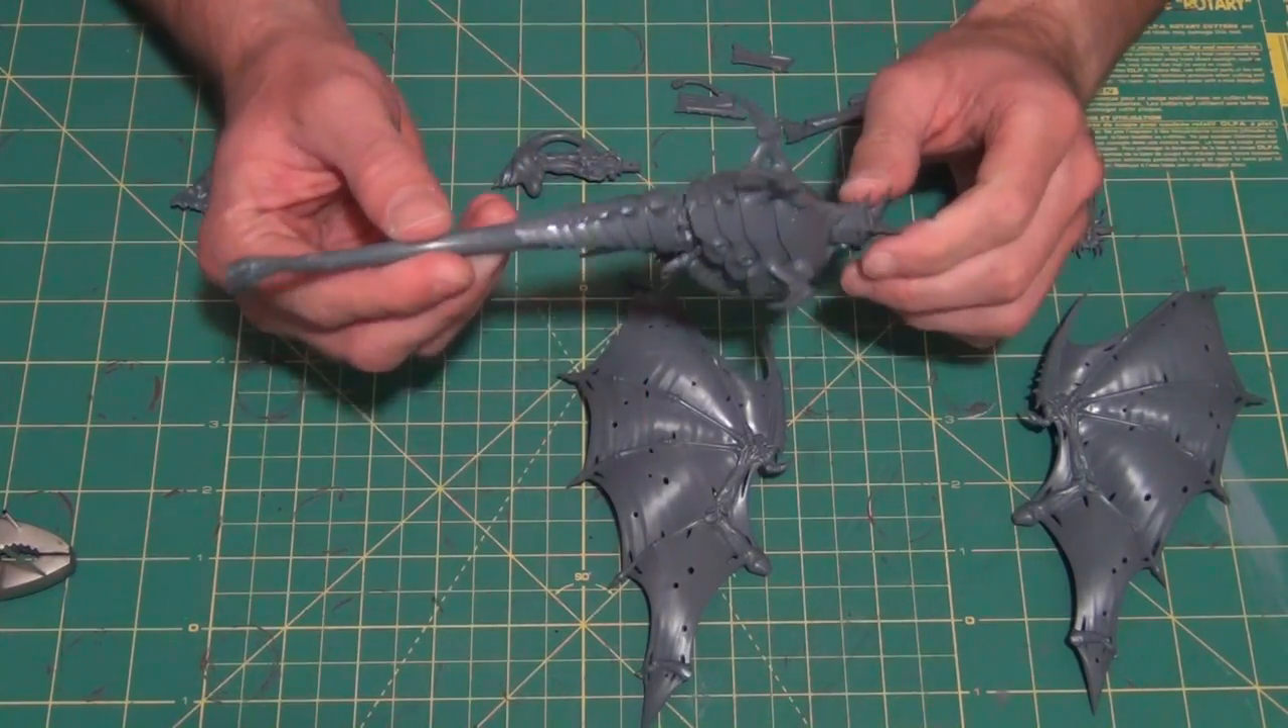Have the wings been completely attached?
No.